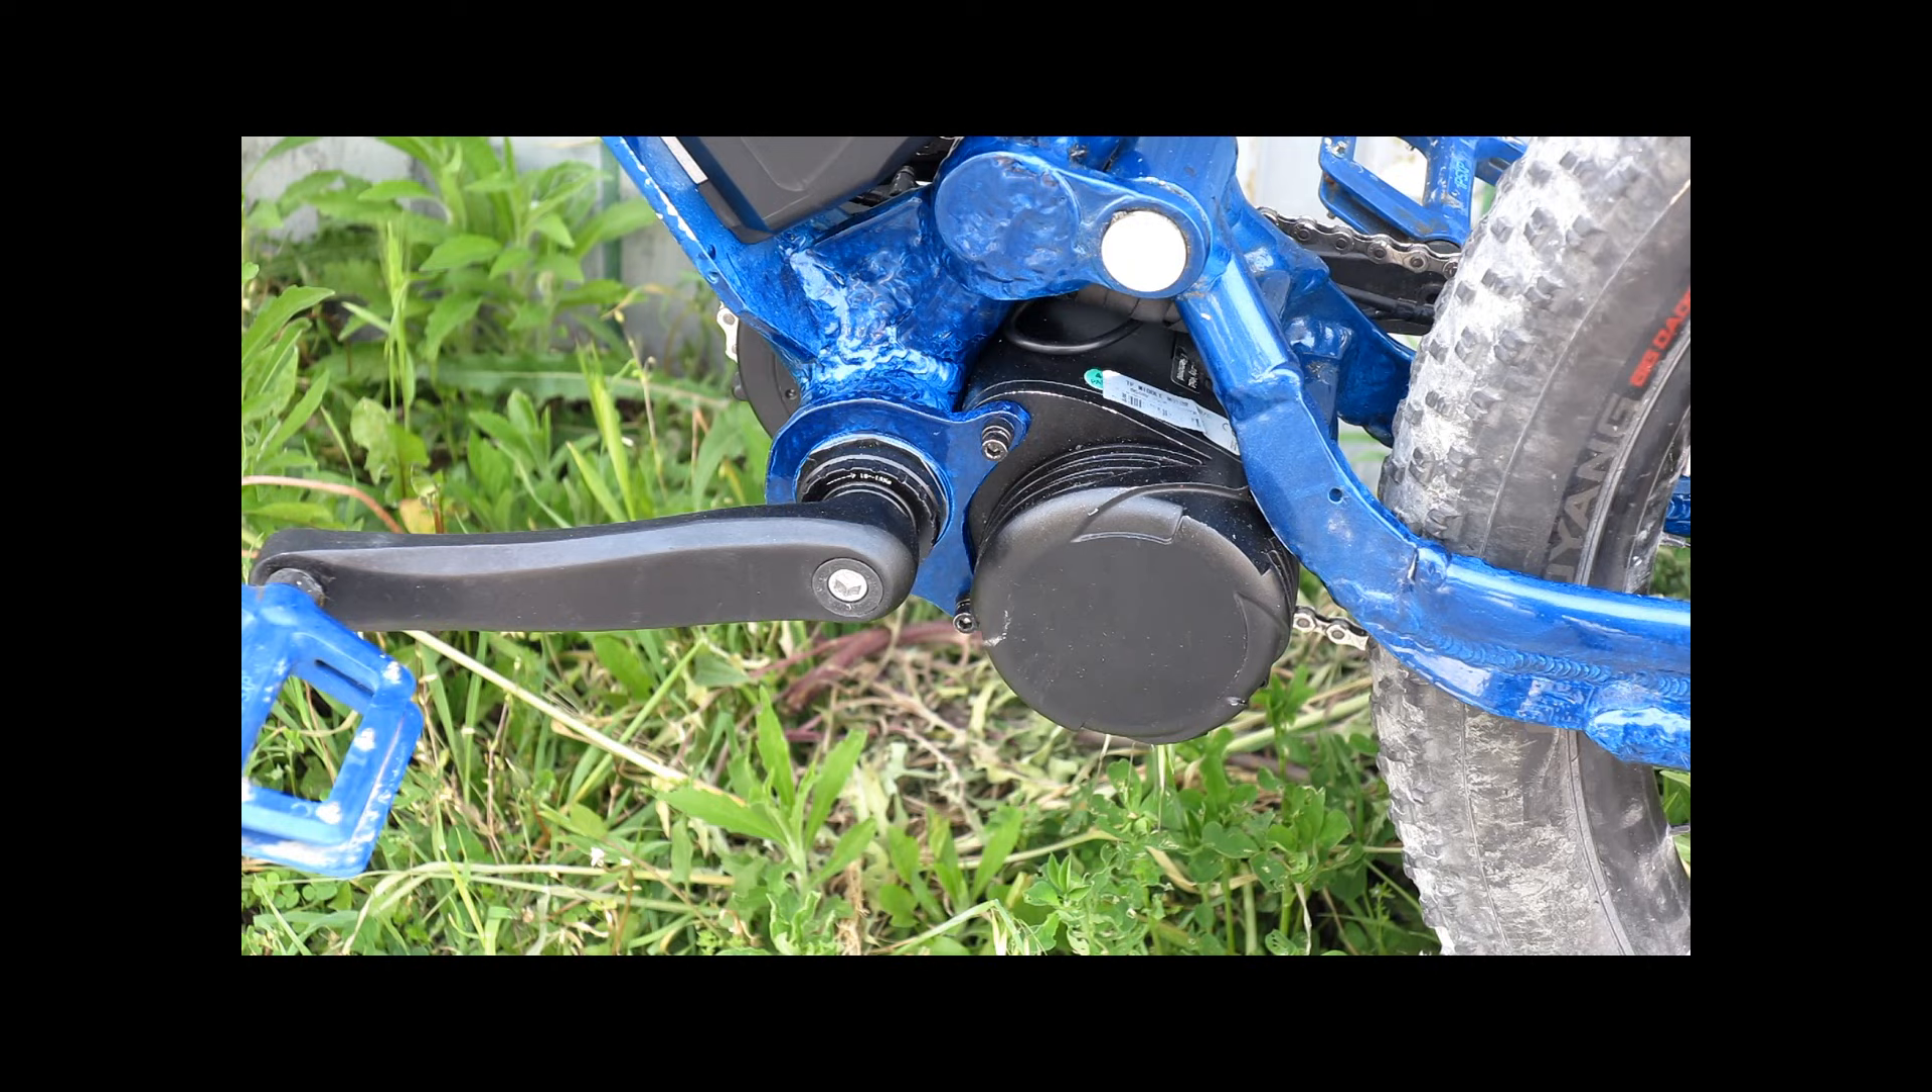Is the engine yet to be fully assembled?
No.